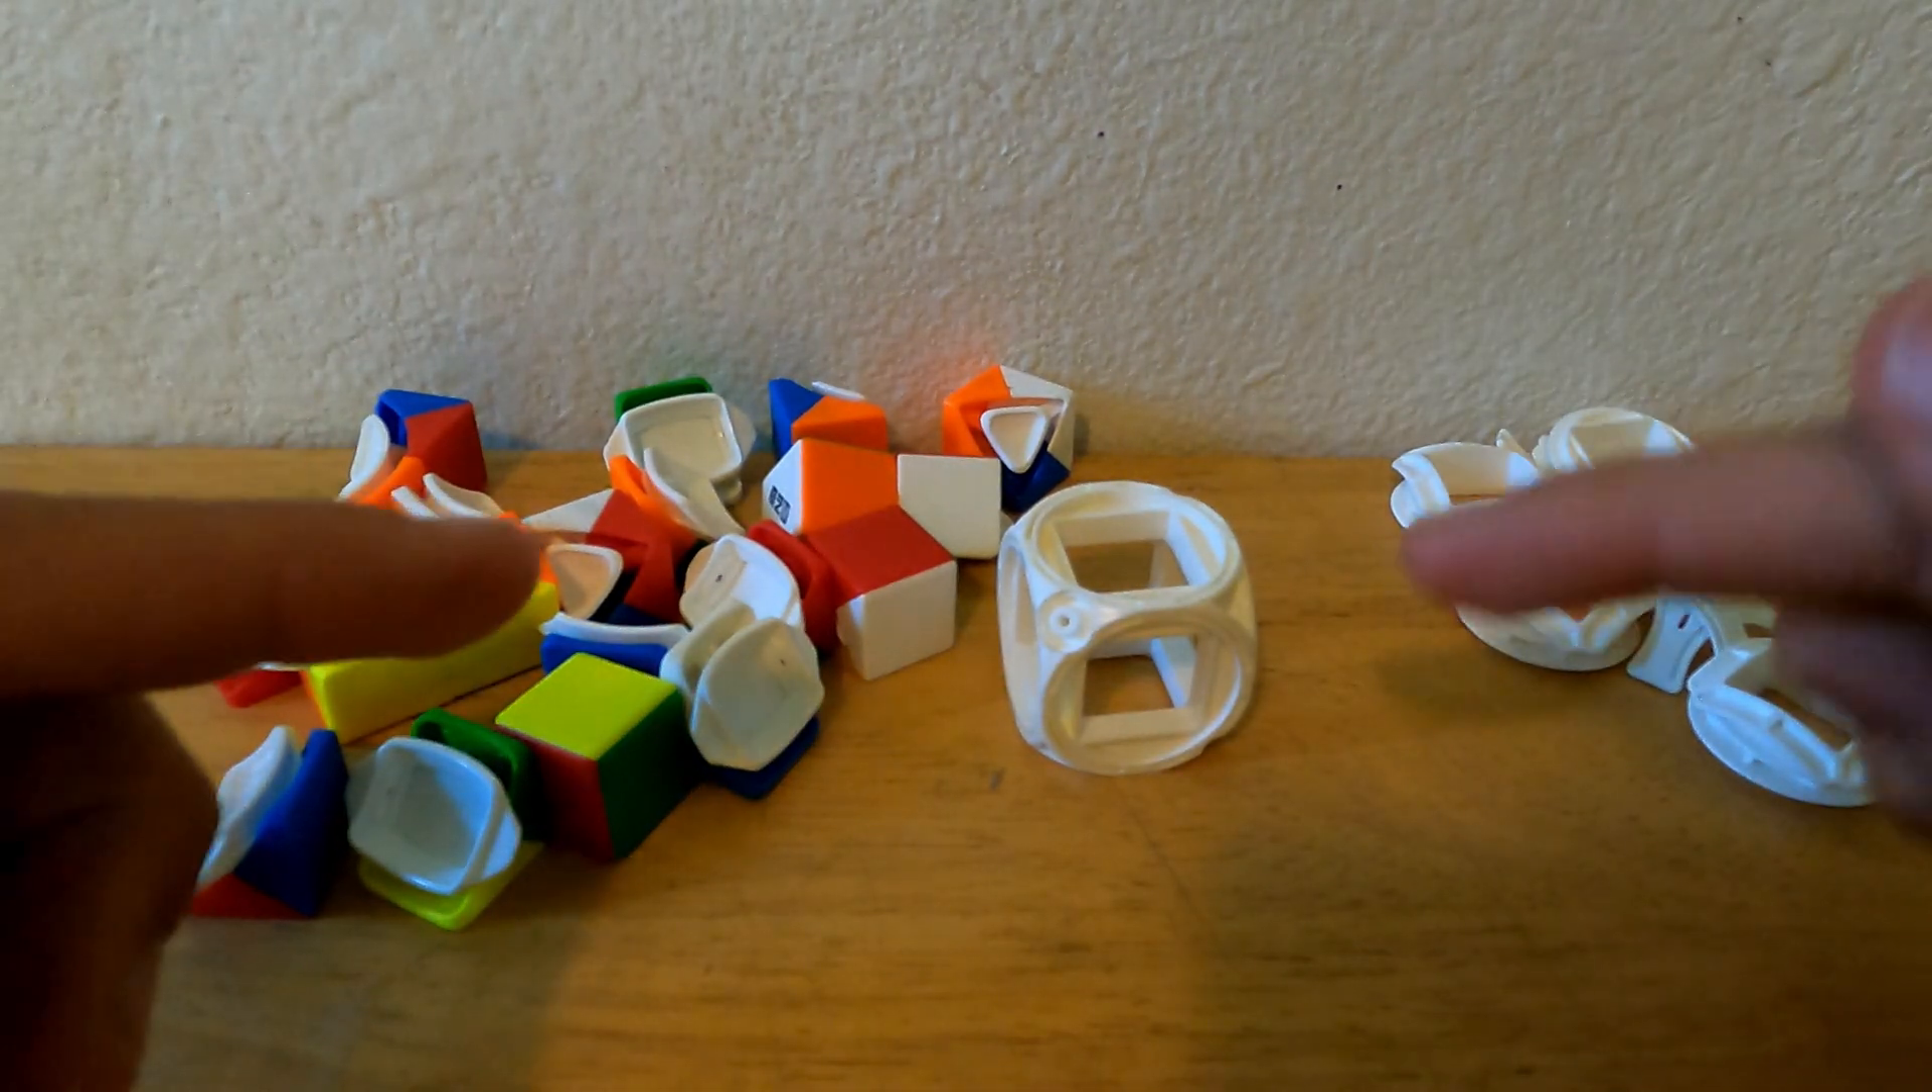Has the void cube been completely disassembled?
Yes.